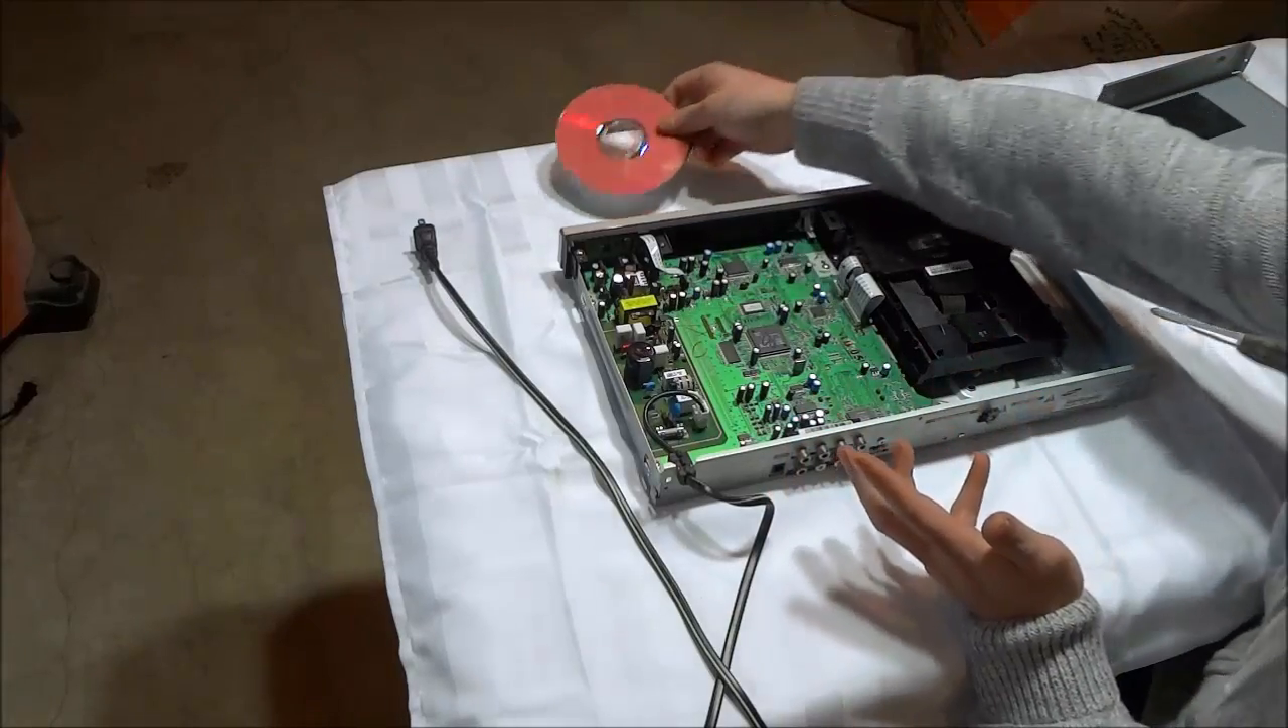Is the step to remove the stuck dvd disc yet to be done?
No.